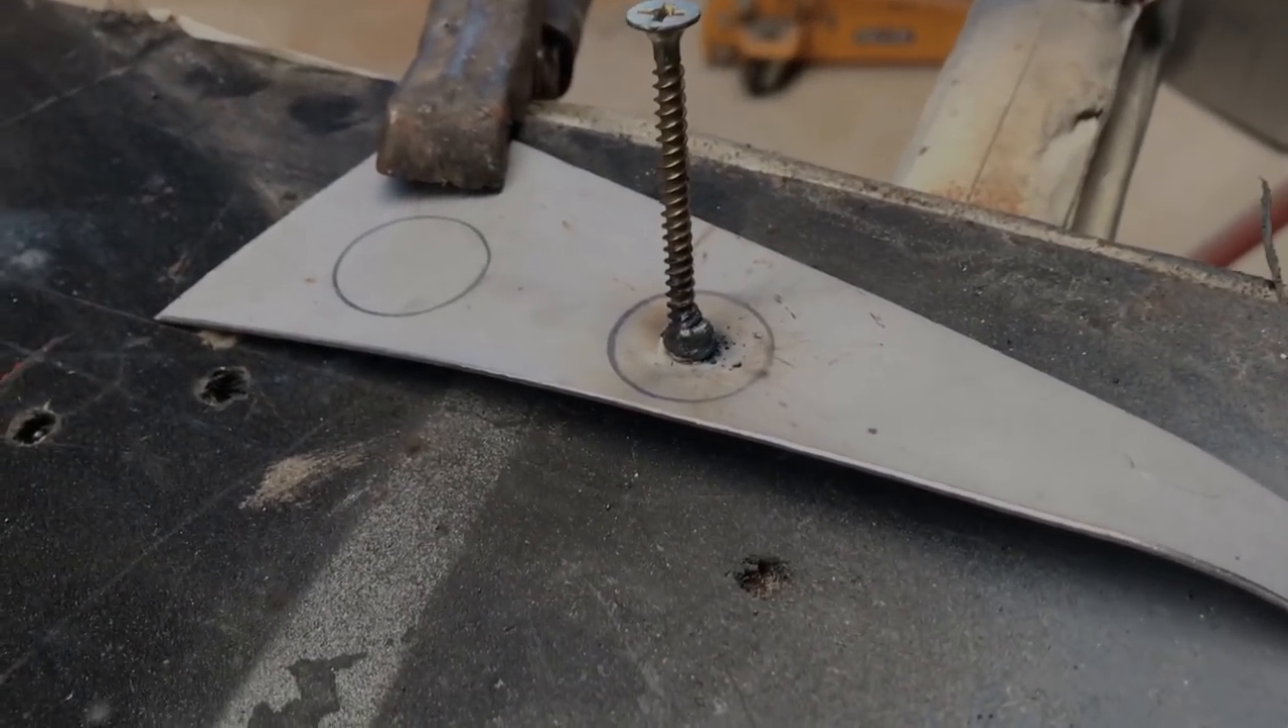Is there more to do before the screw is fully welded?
No.